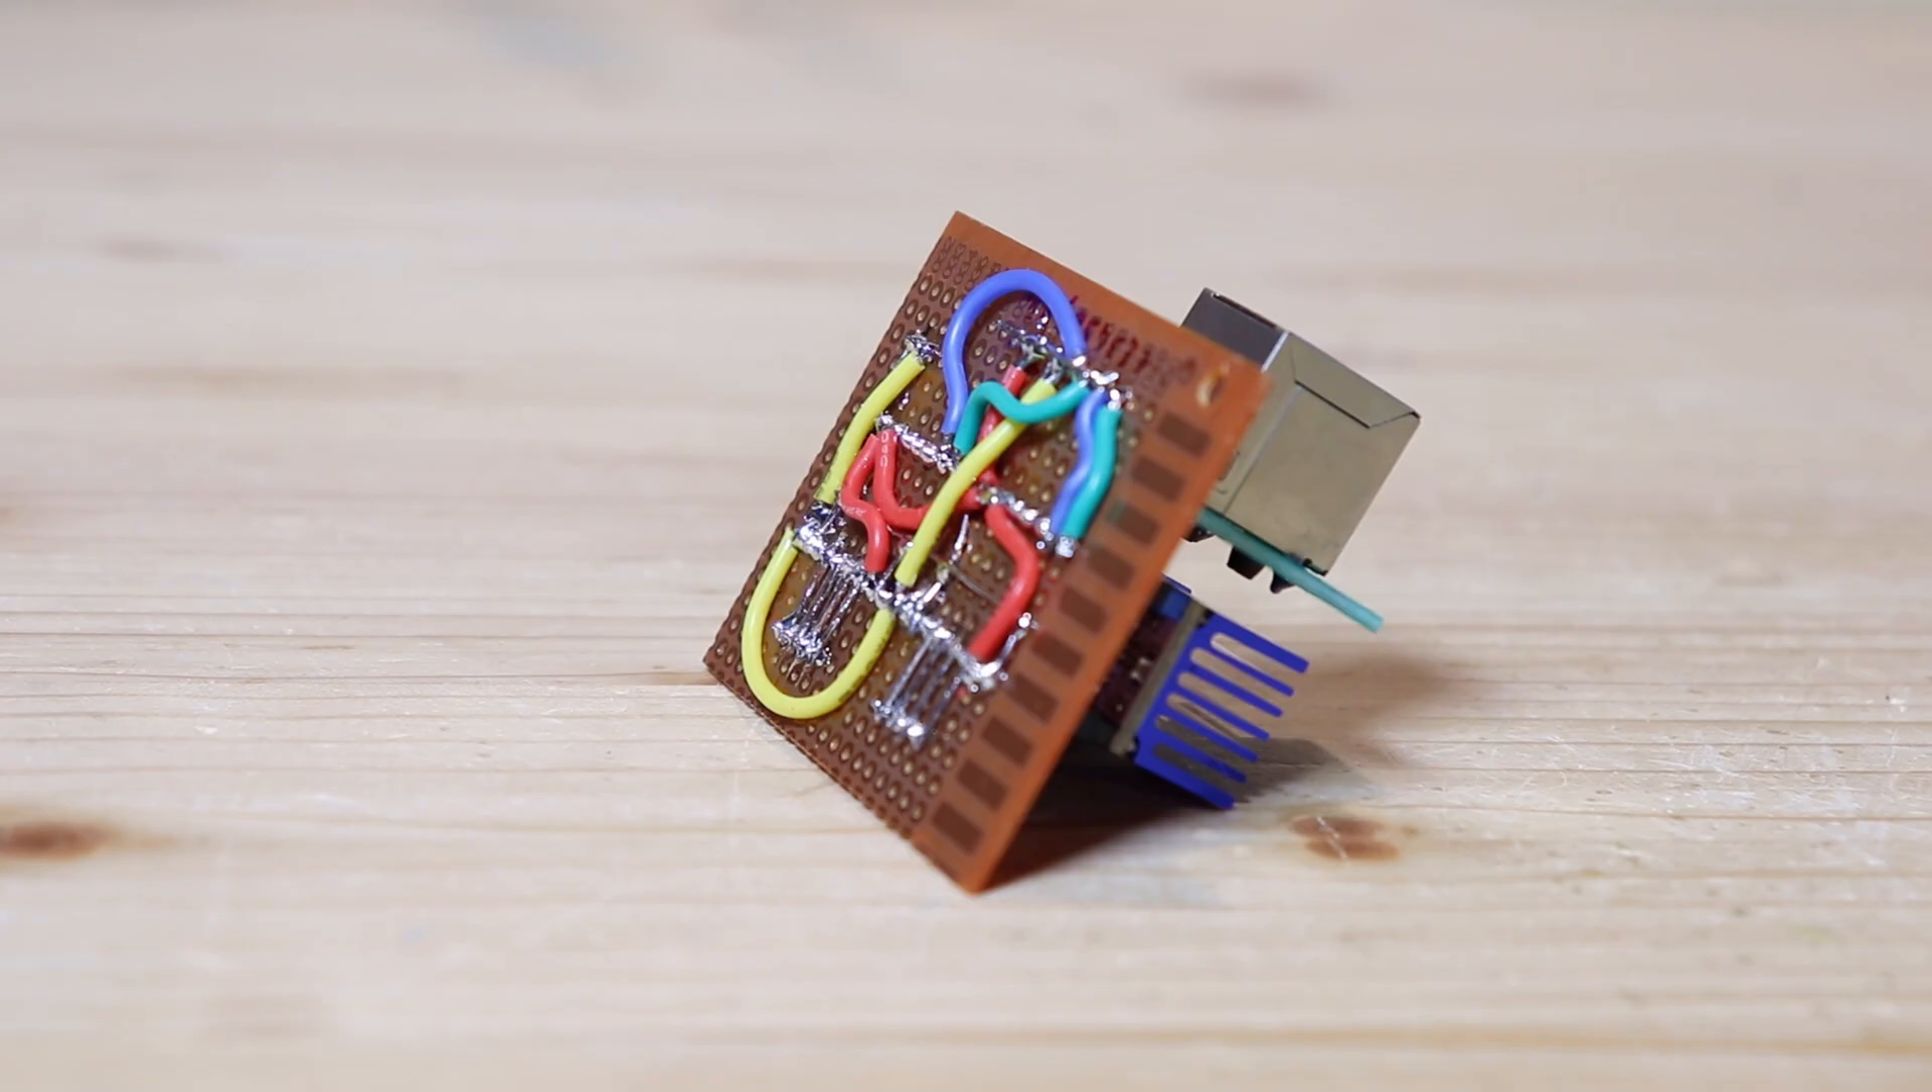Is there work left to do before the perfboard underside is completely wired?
No.